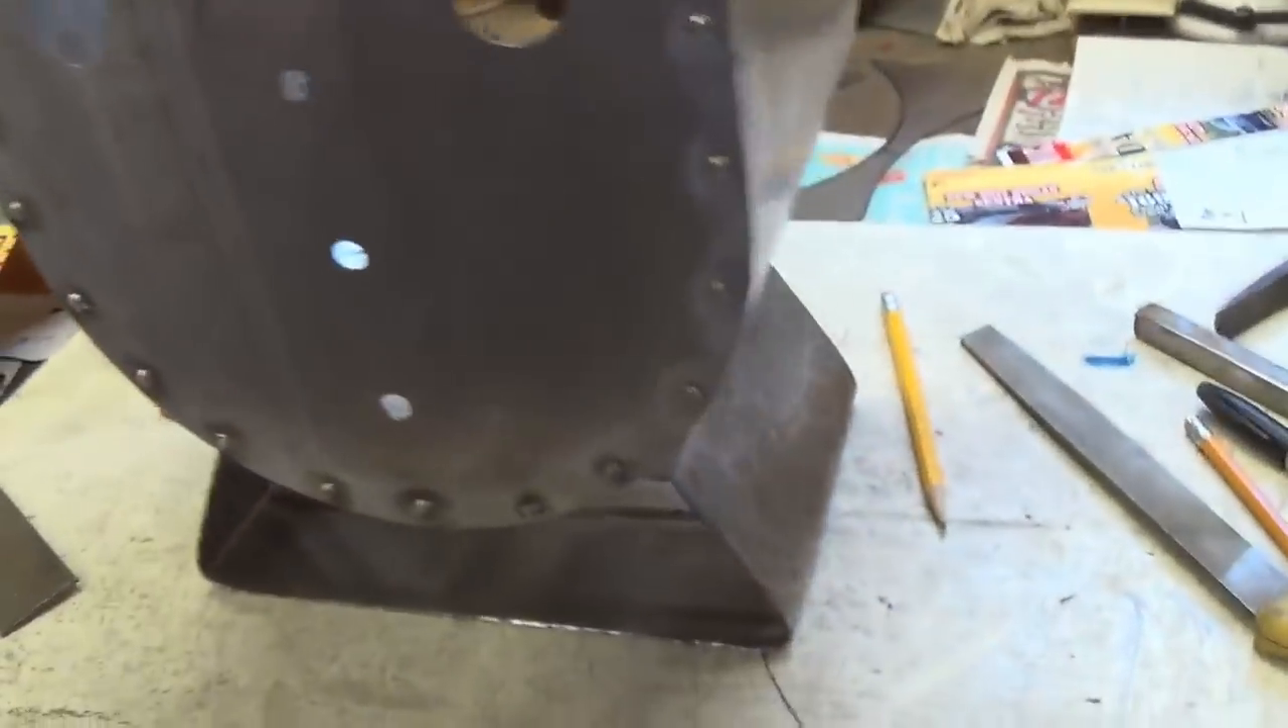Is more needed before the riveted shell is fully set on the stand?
No.